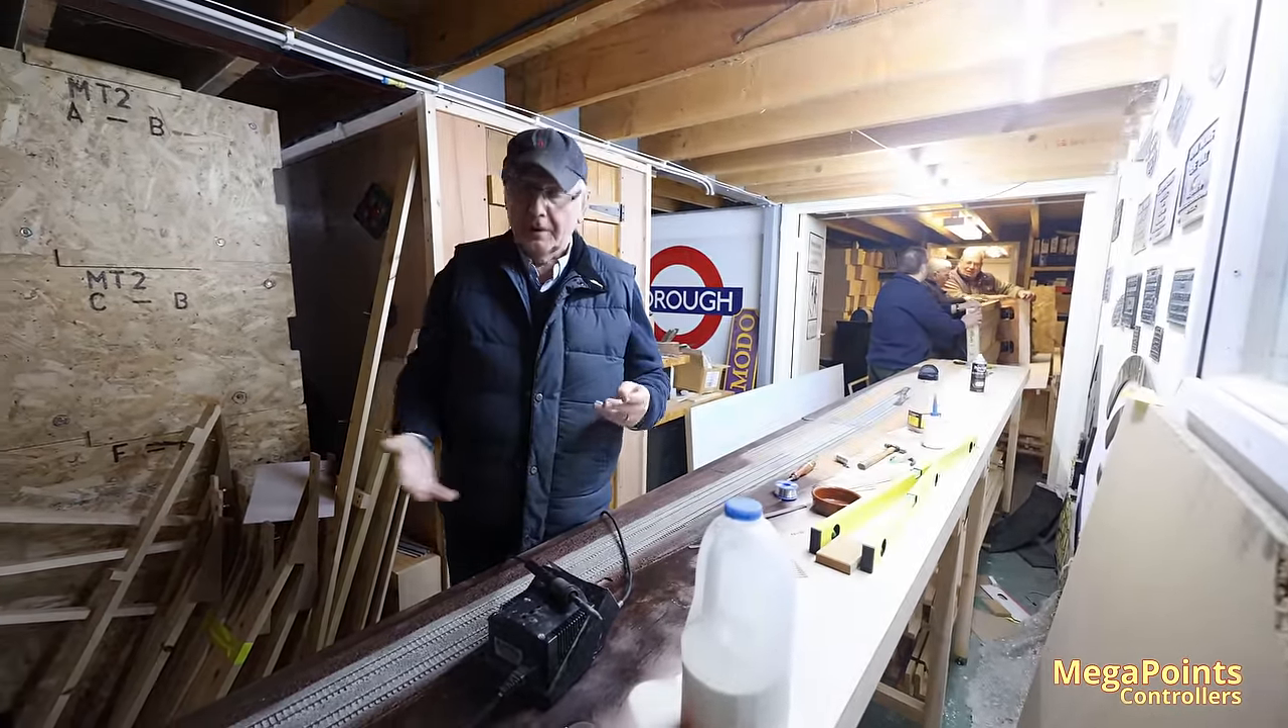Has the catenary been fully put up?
No.